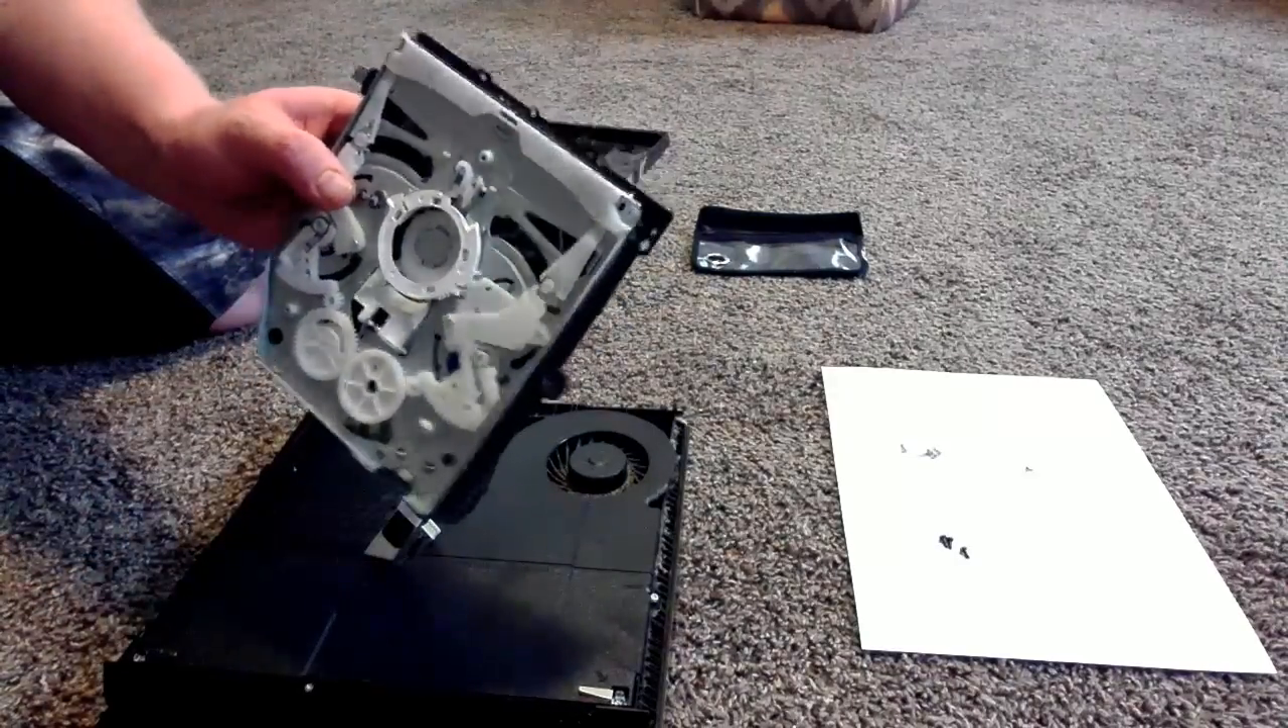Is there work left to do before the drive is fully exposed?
No.